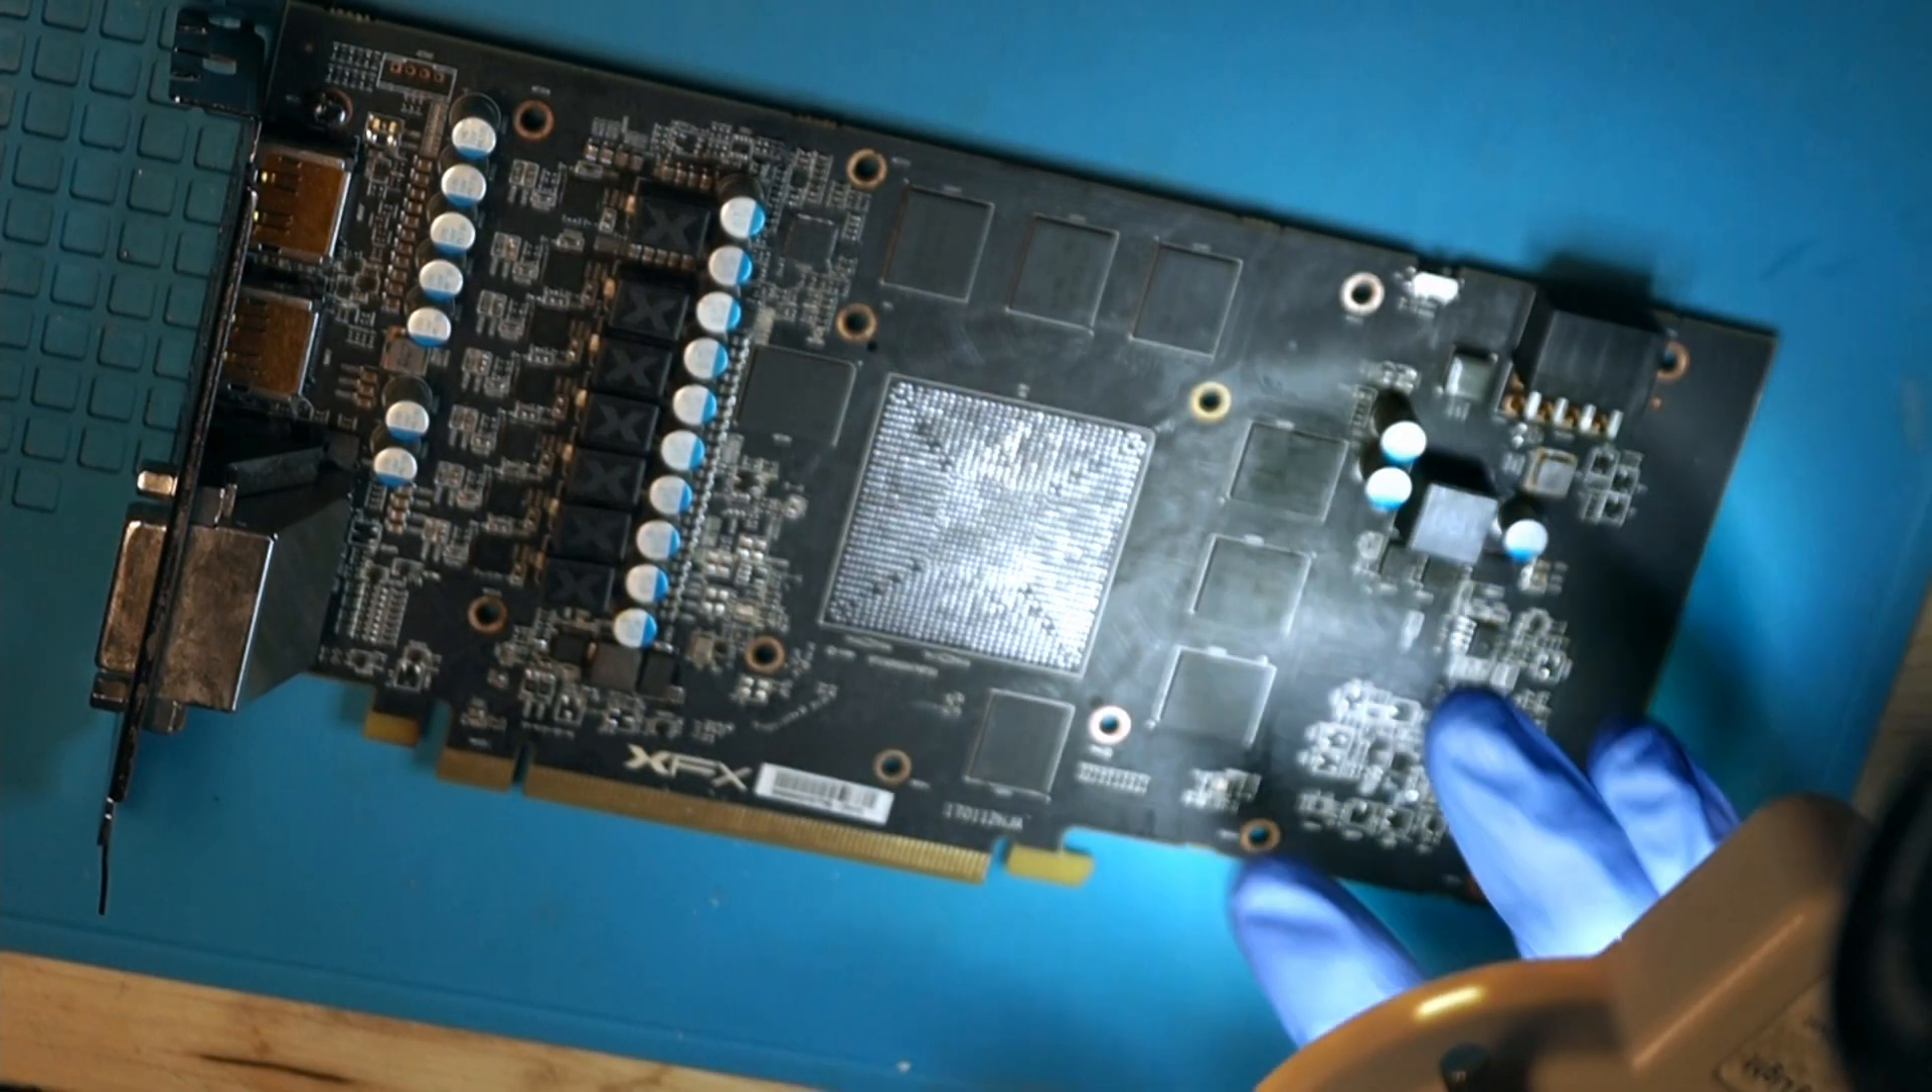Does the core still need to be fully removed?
No.